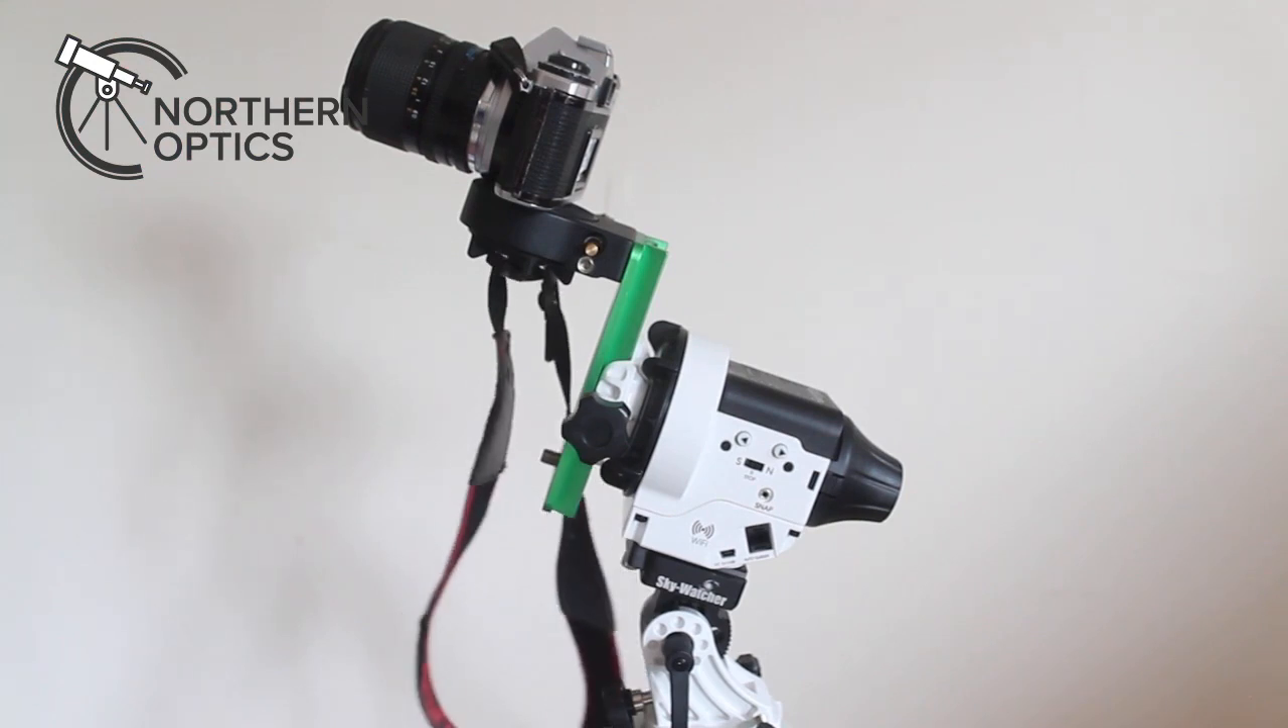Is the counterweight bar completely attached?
No.